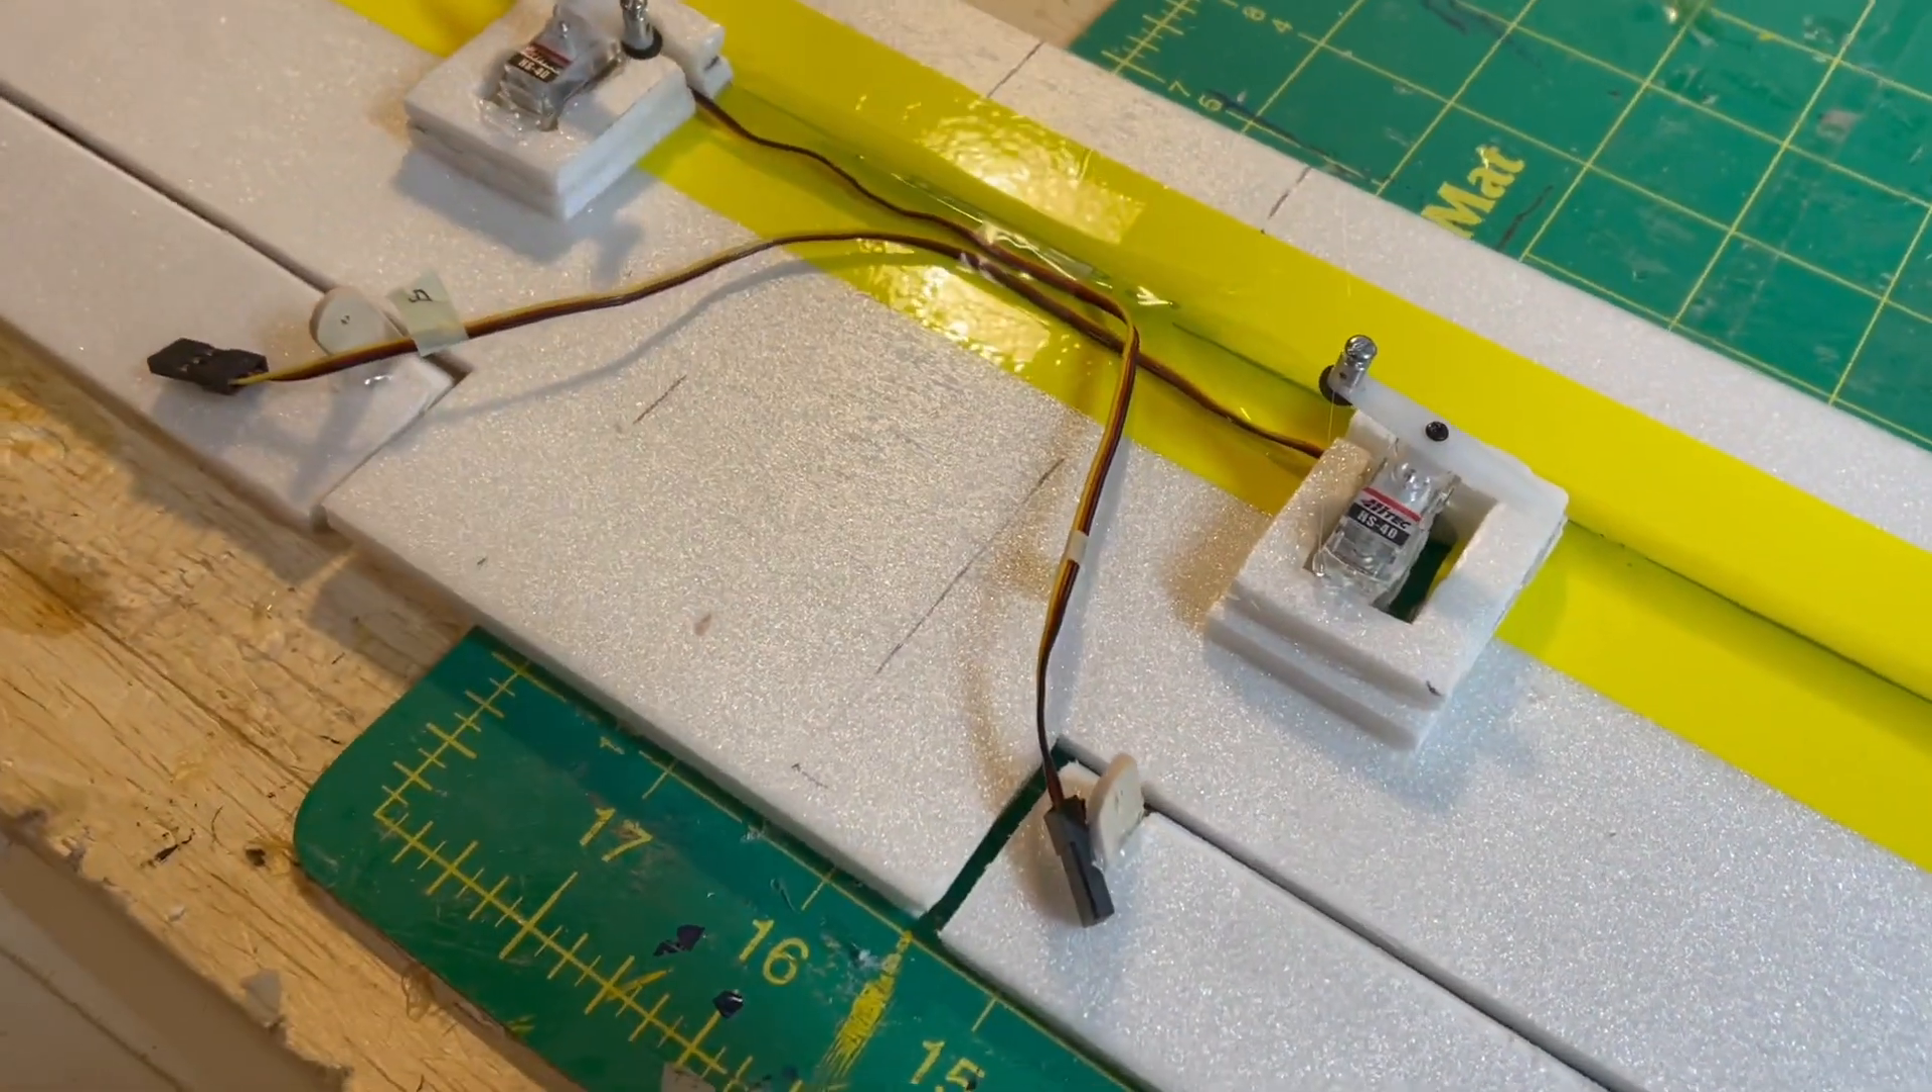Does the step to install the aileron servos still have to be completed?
No.